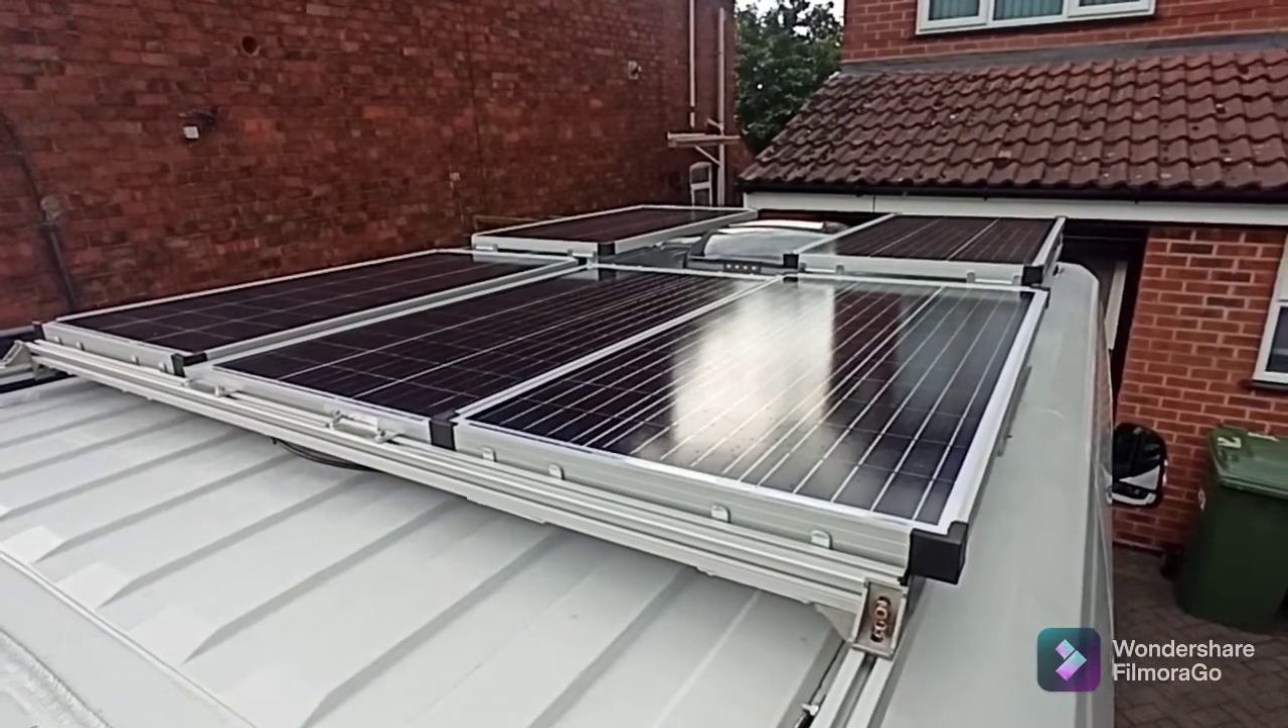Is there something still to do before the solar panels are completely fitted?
No.